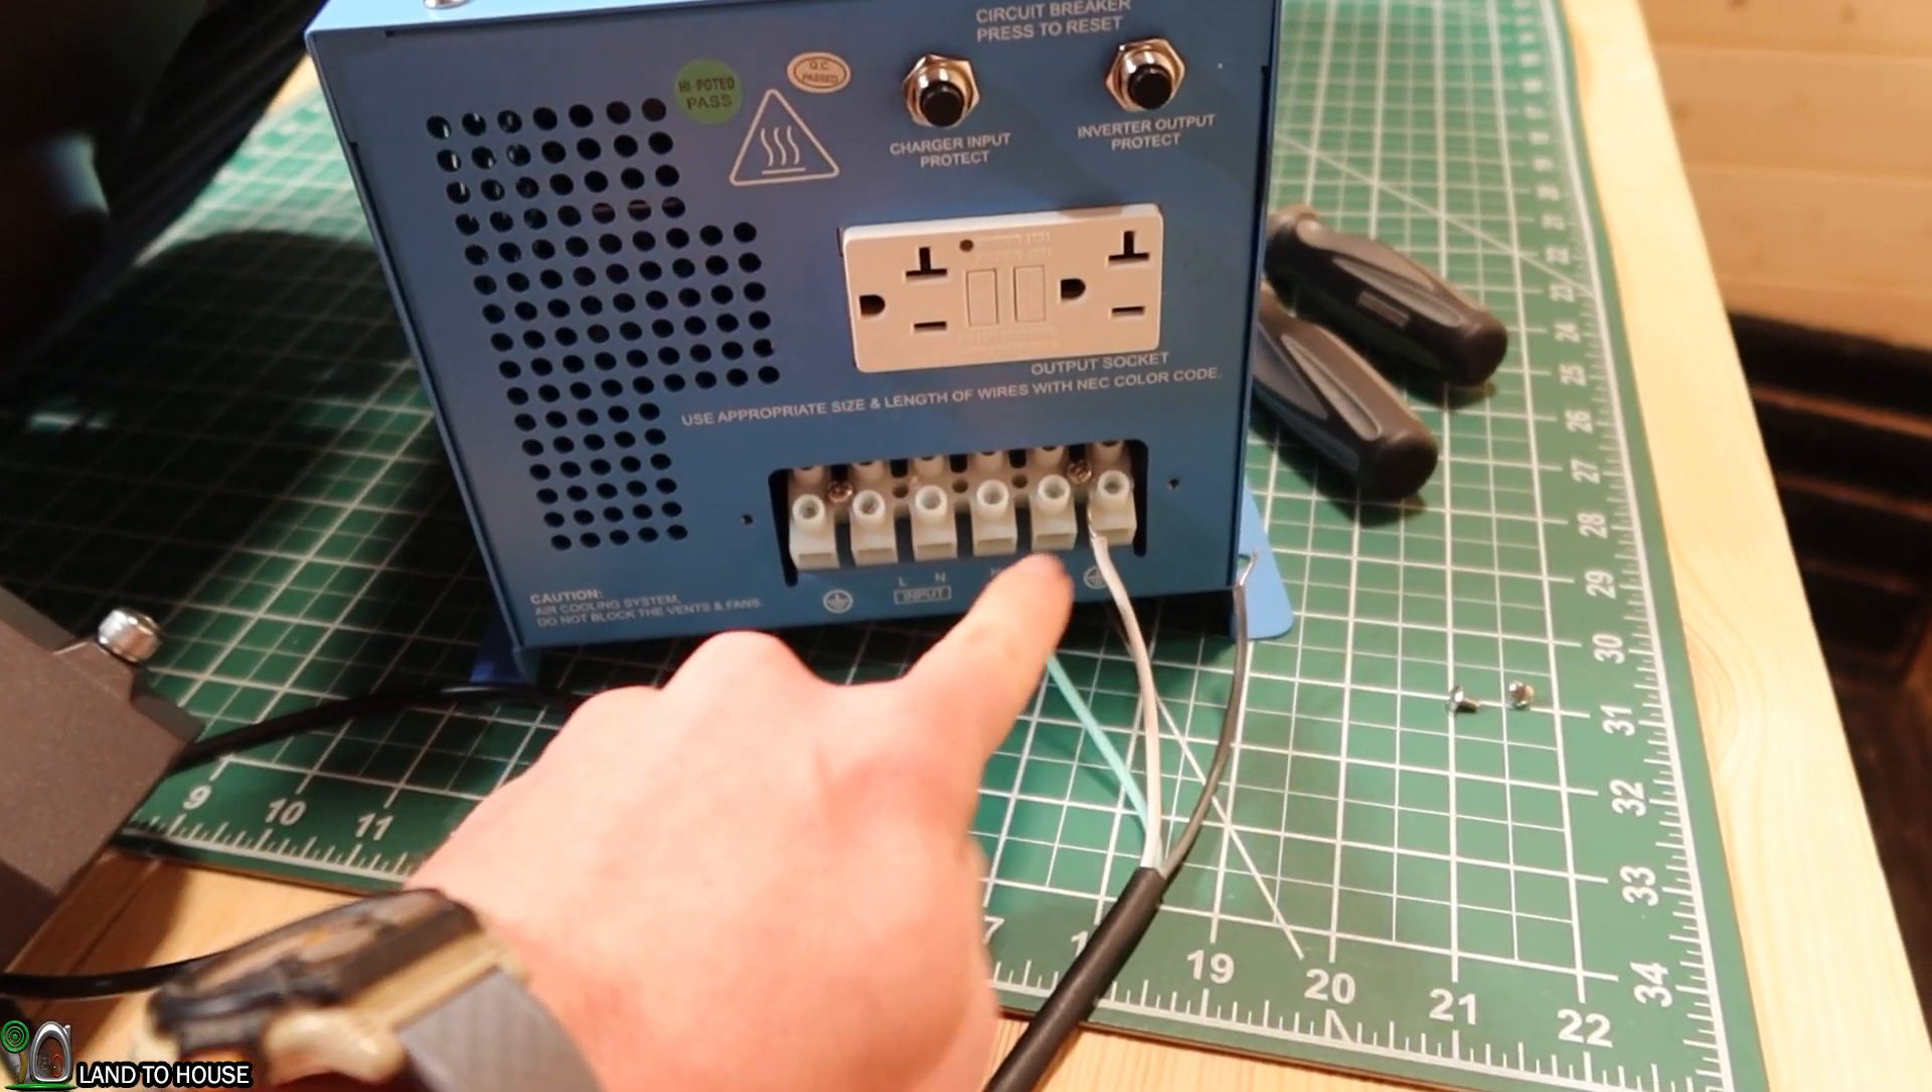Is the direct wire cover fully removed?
Yes.